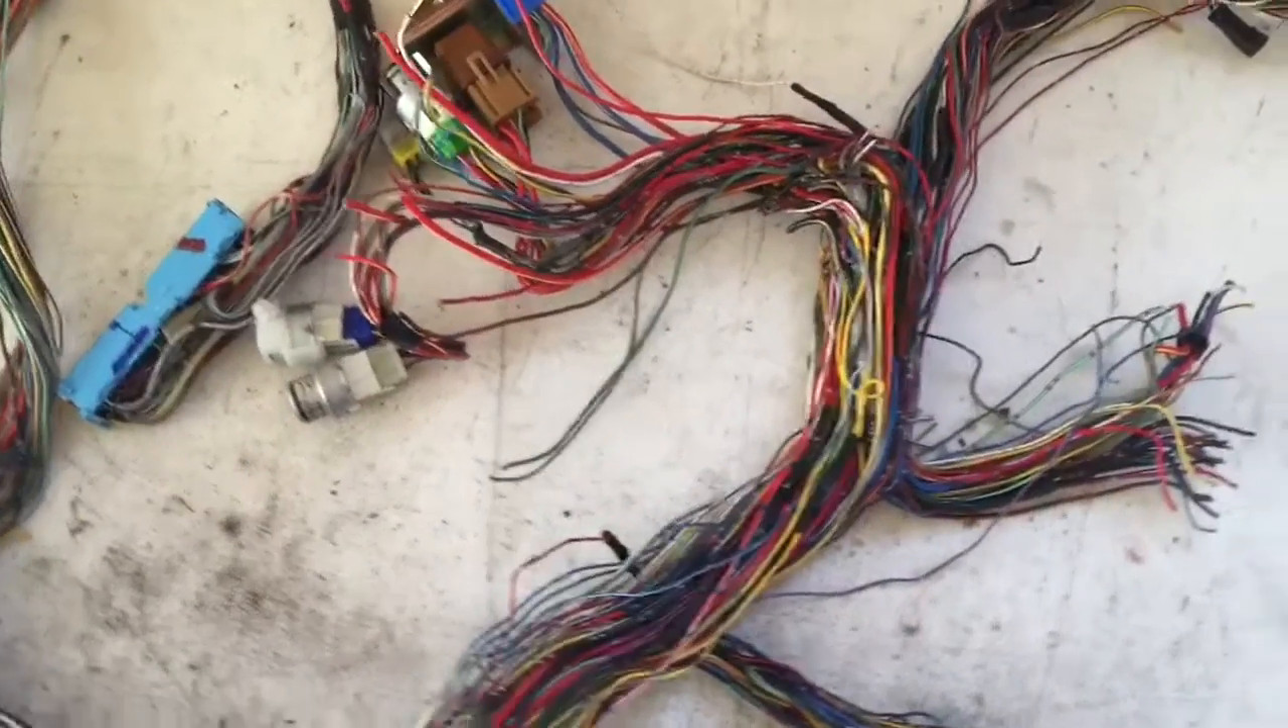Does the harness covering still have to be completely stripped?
No.